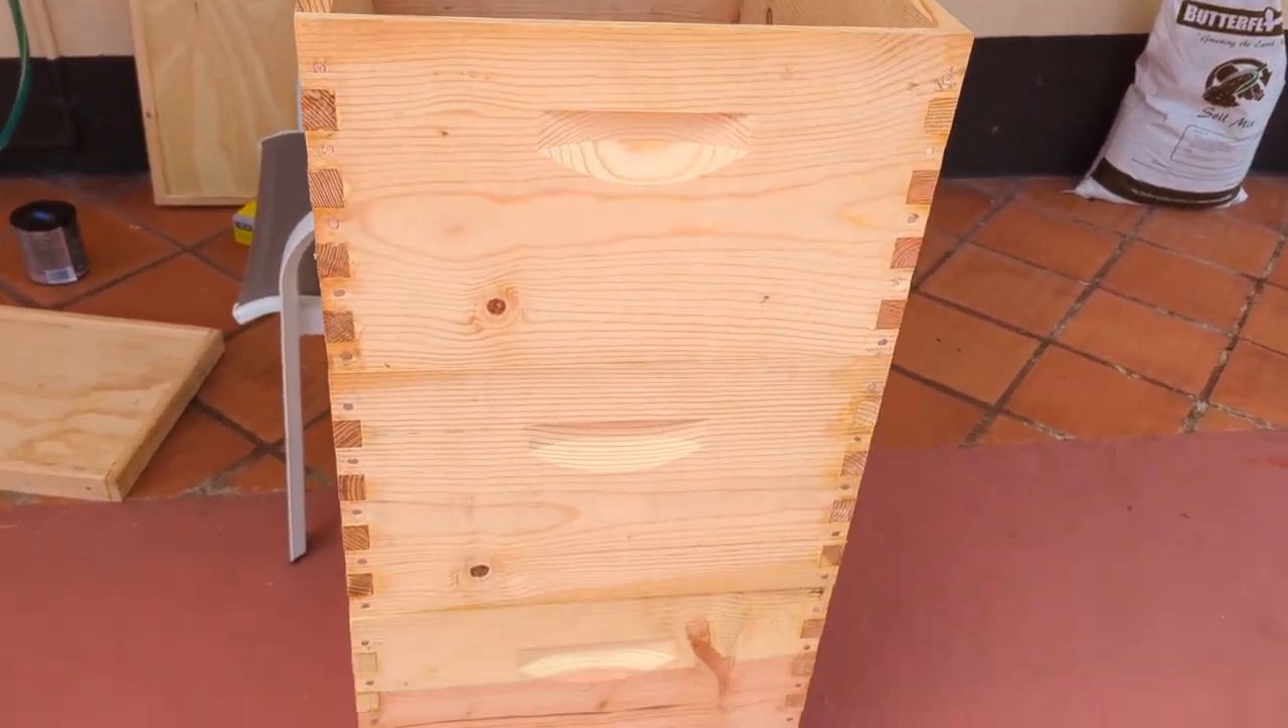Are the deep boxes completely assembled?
Yes.